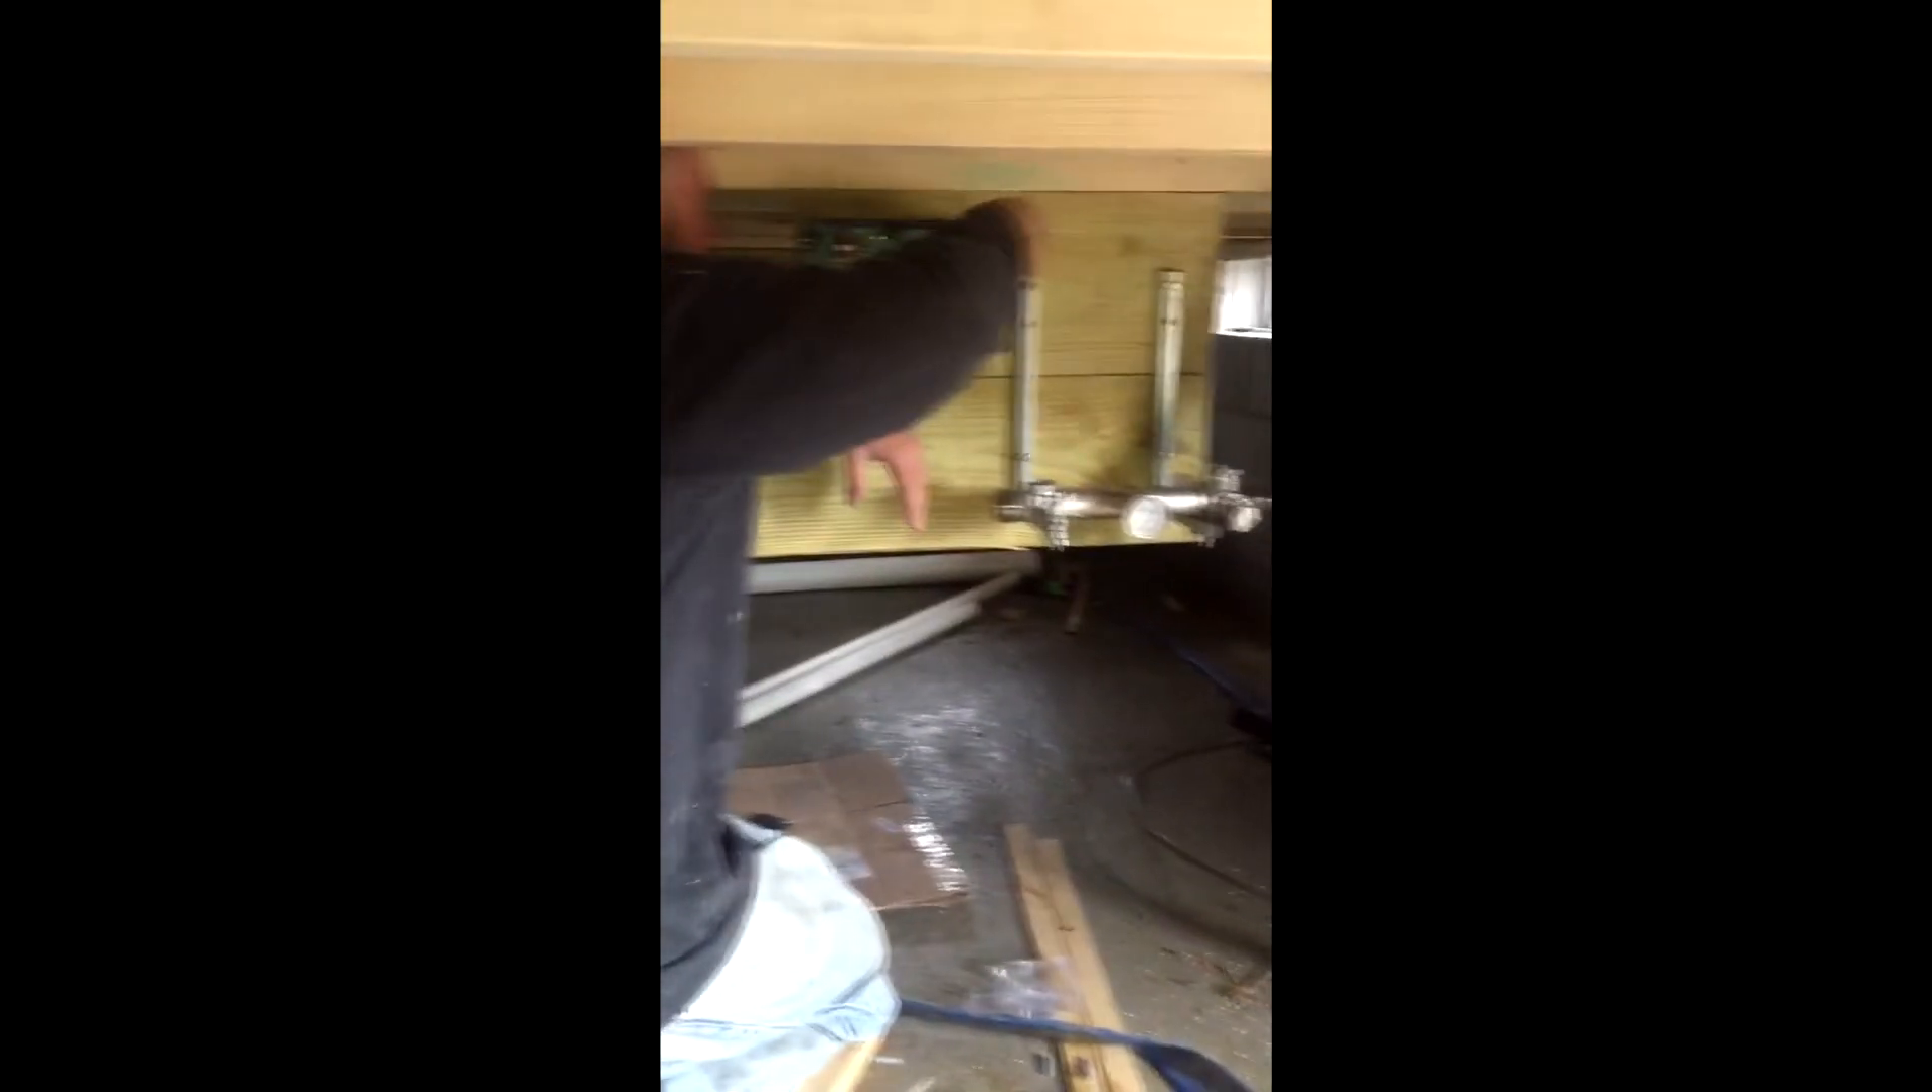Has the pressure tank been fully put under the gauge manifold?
No.